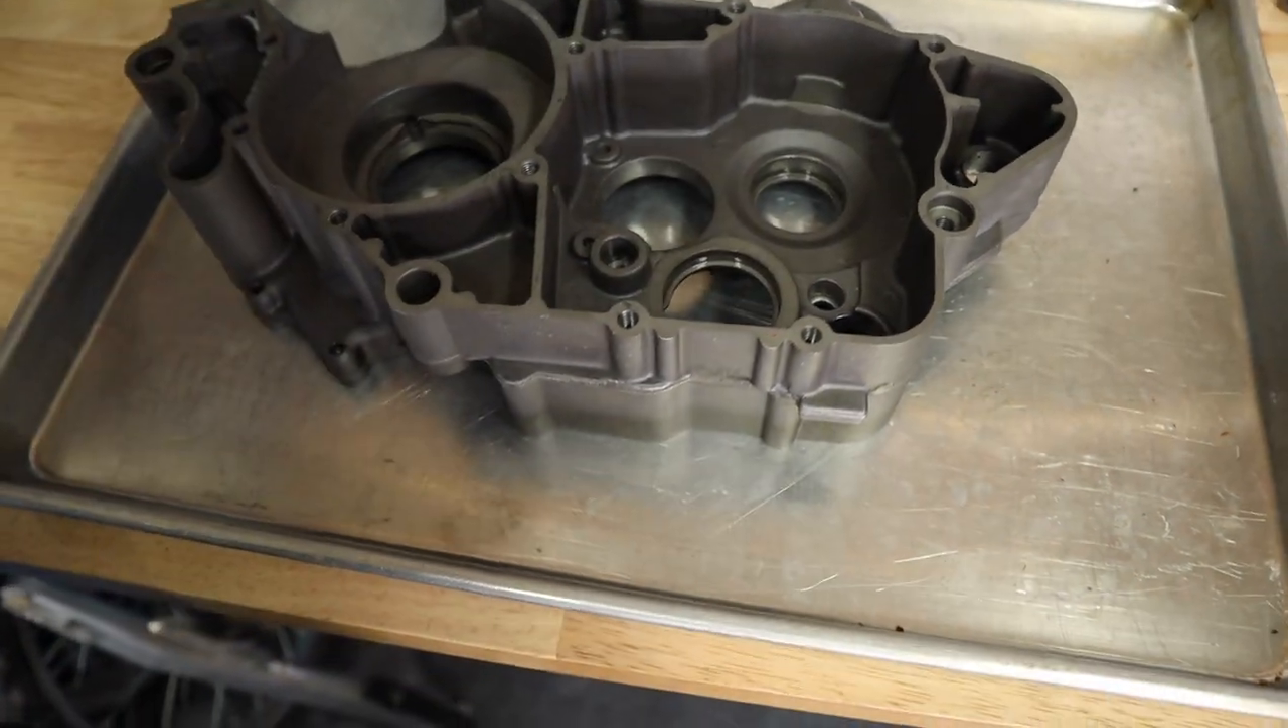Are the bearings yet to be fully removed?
No.